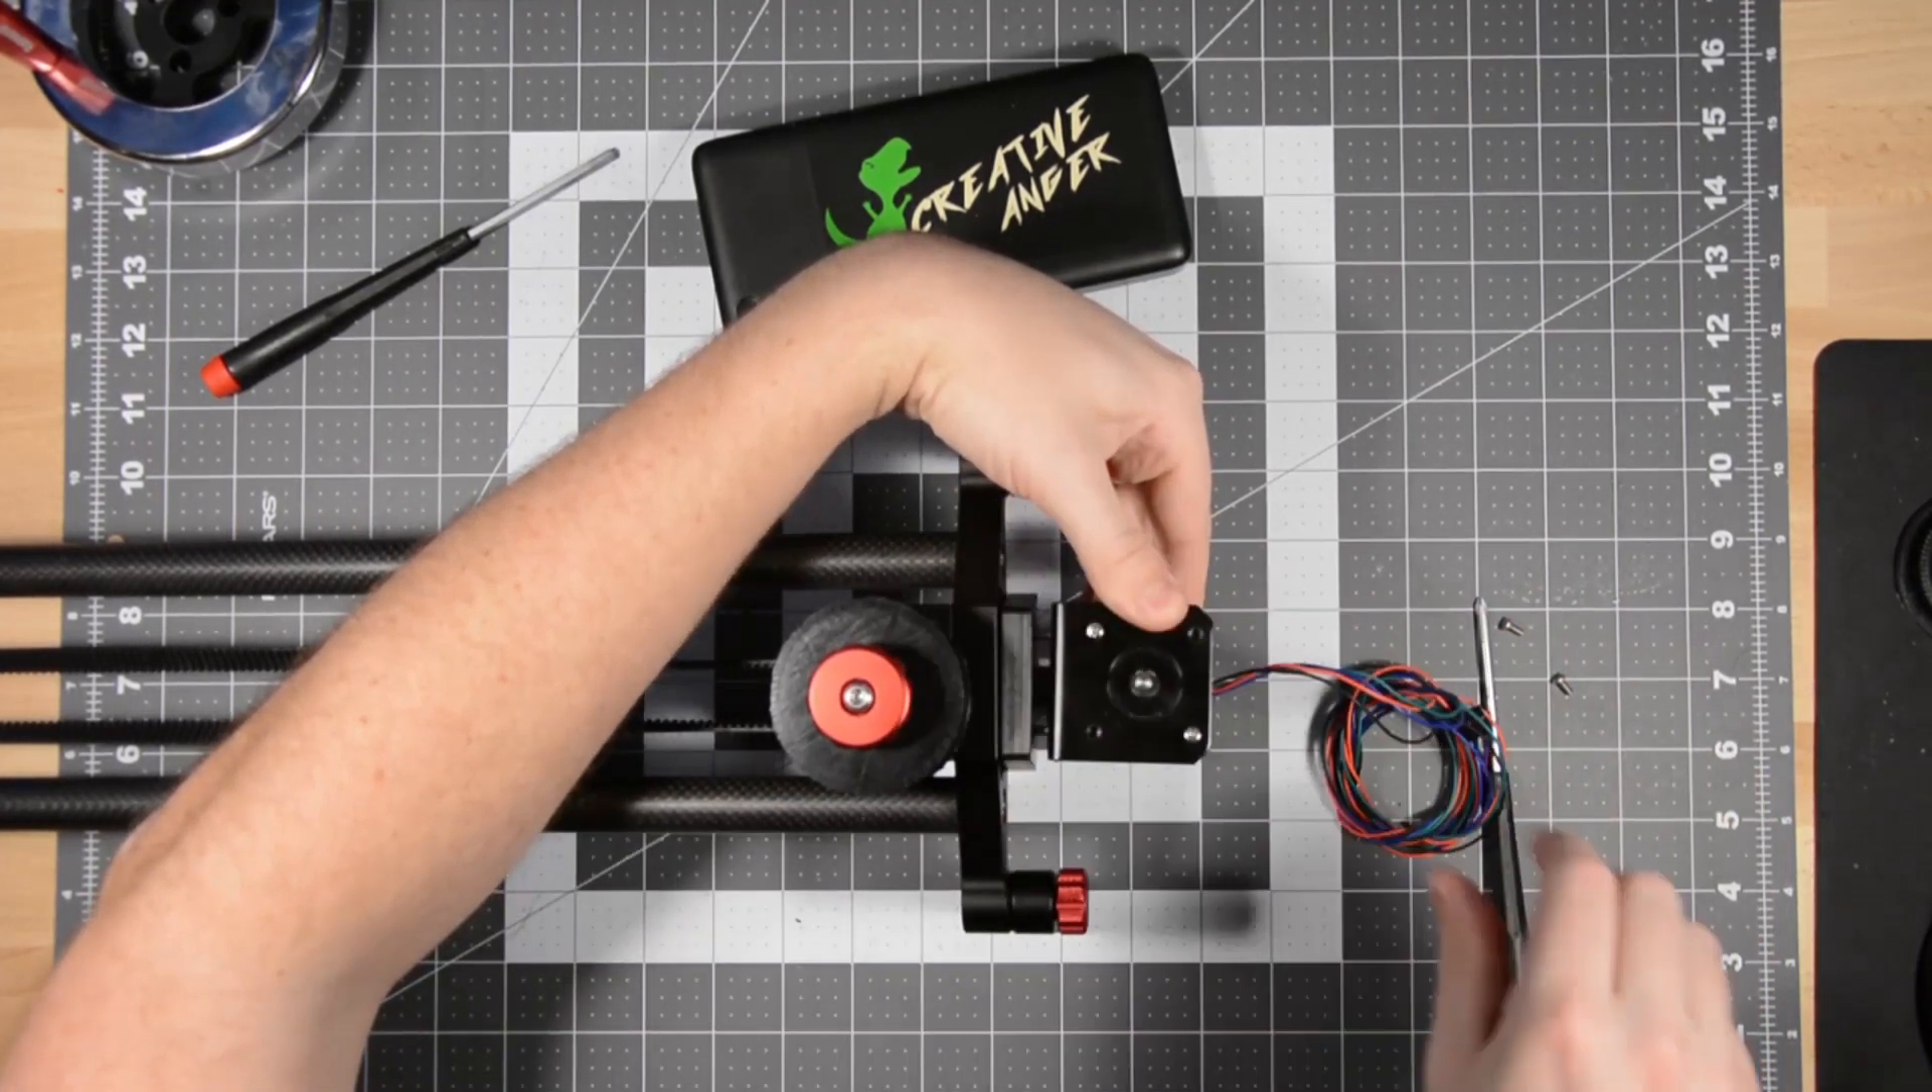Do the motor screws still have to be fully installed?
Yes.